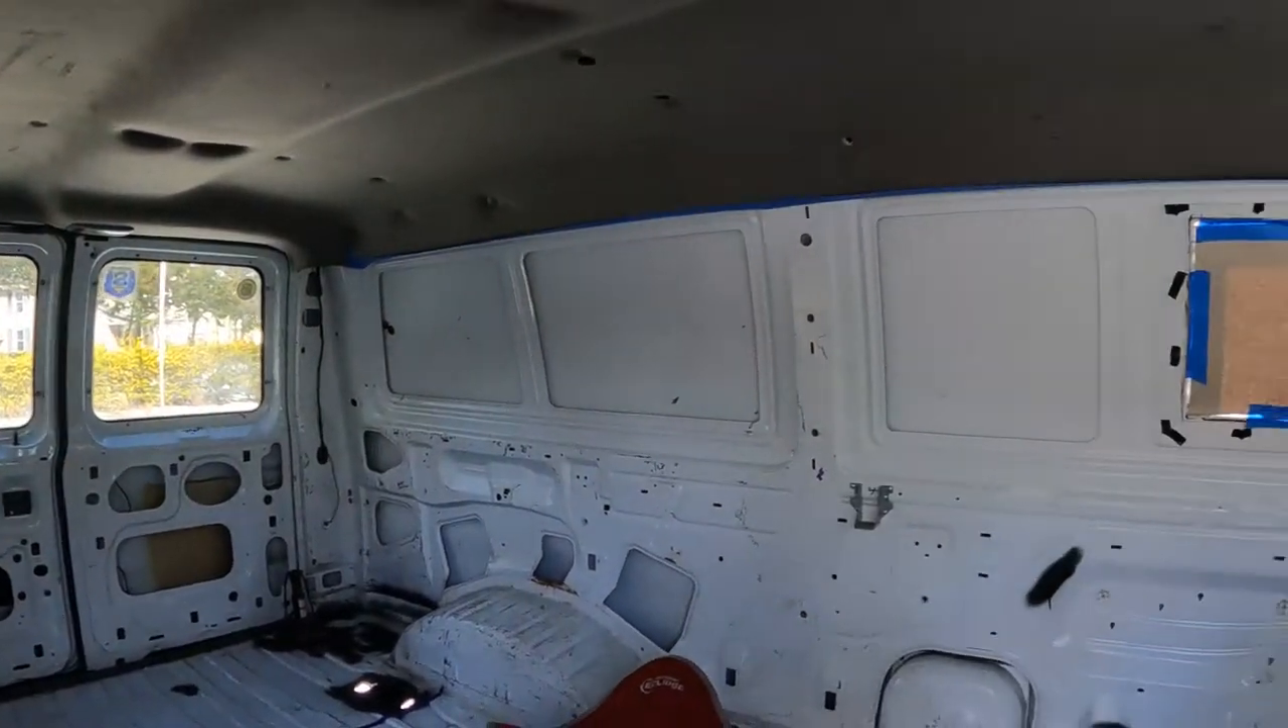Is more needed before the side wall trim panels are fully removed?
No.